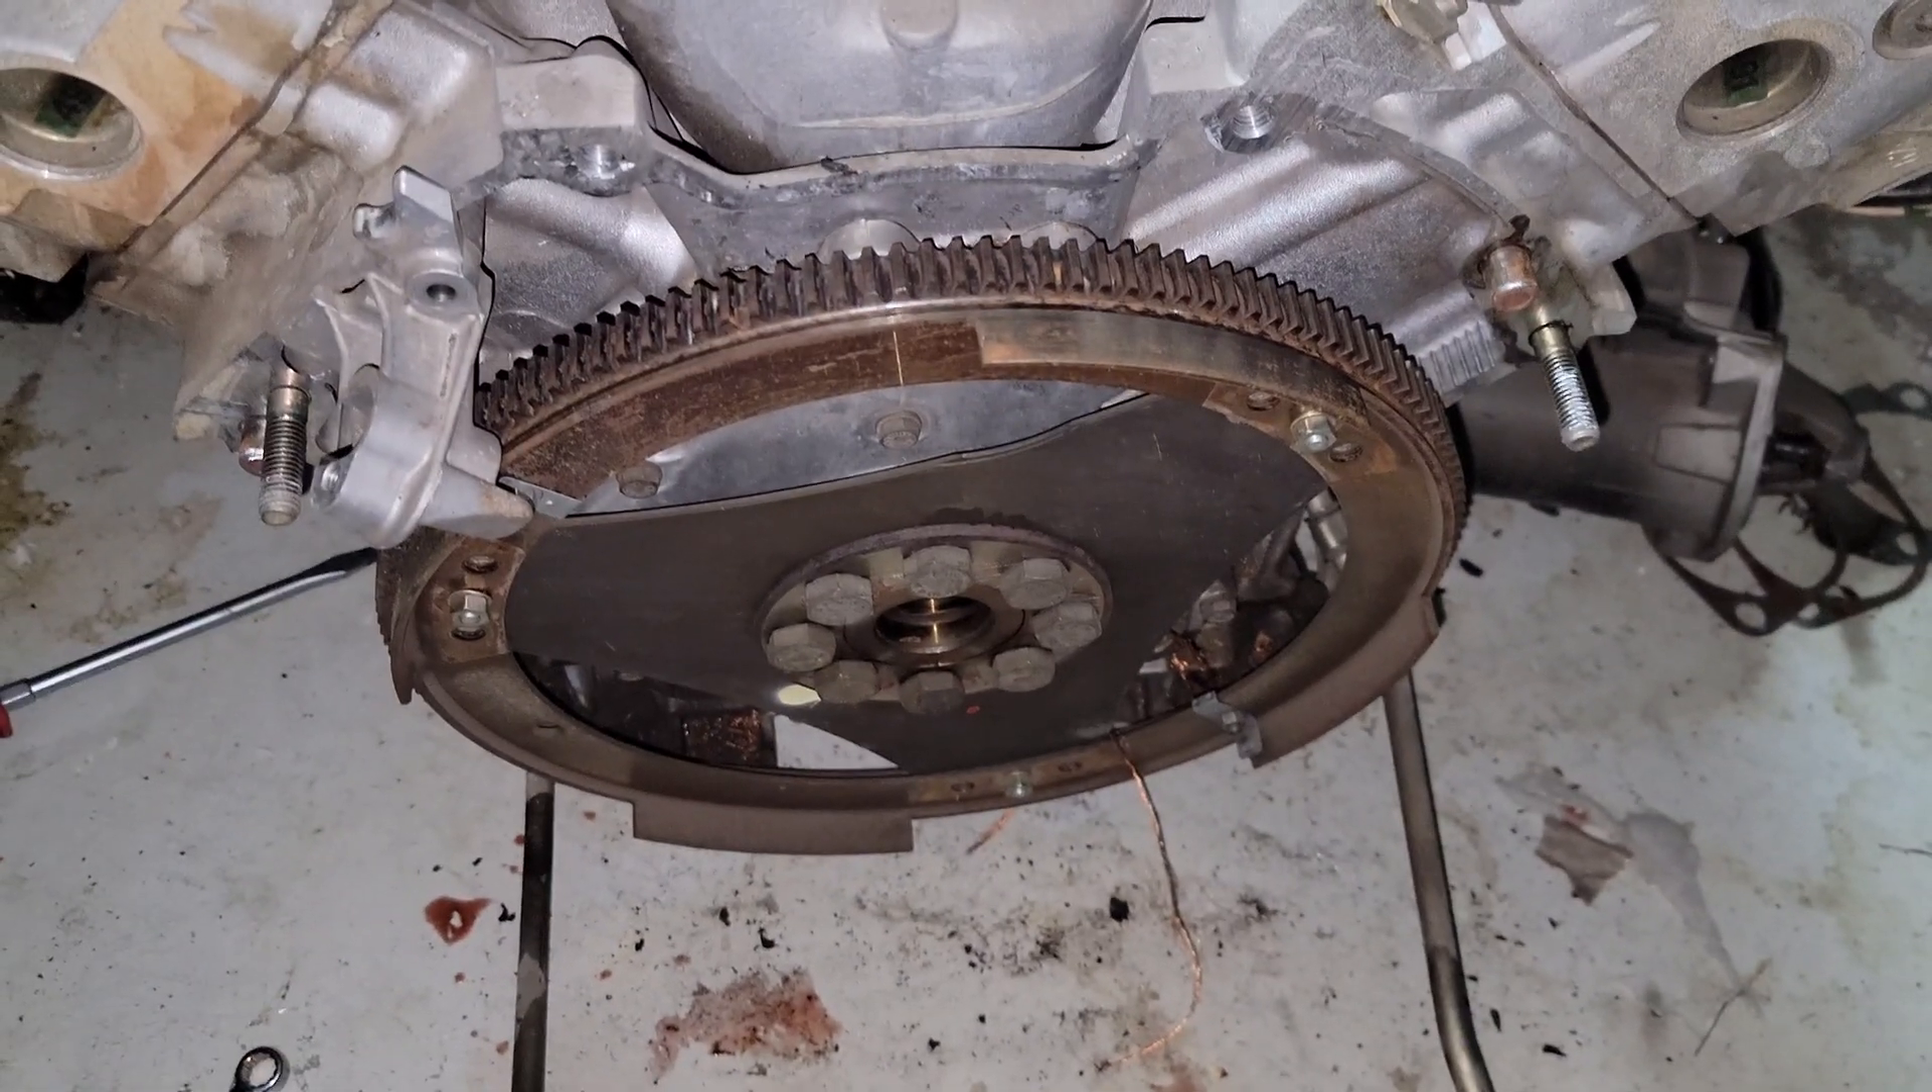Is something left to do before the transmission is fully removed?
No.